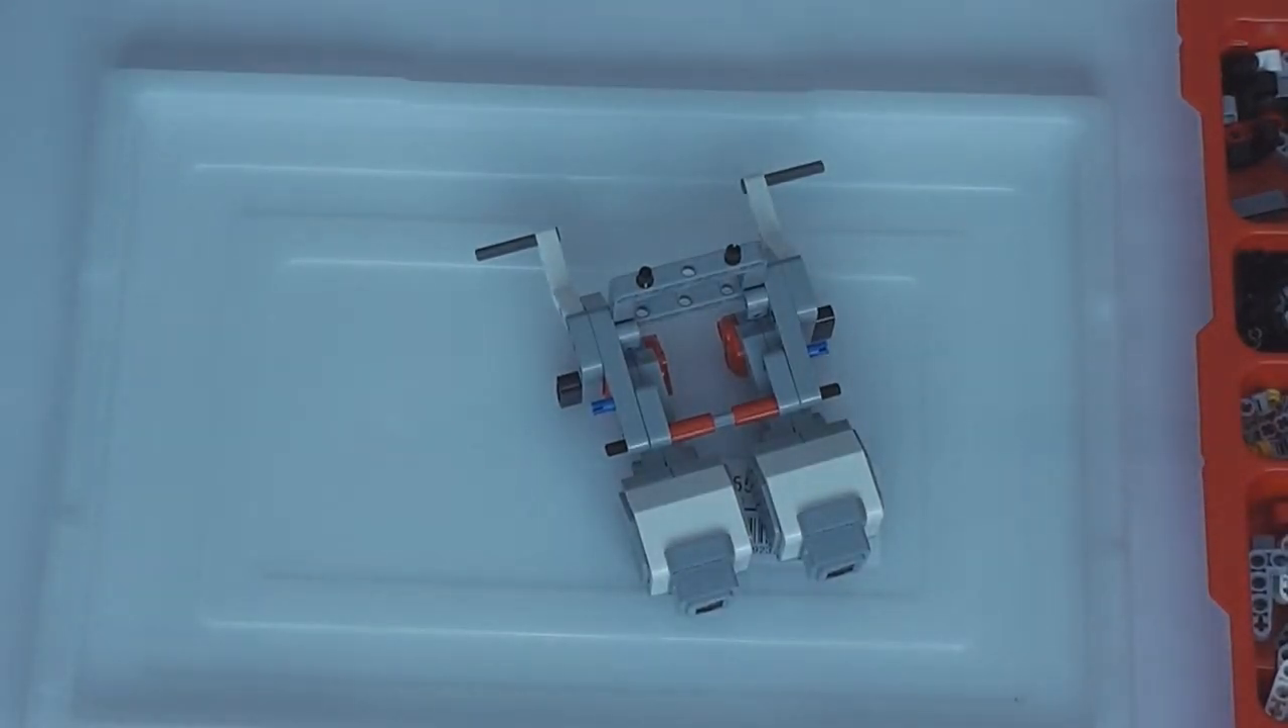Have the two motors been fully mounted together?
Yes.